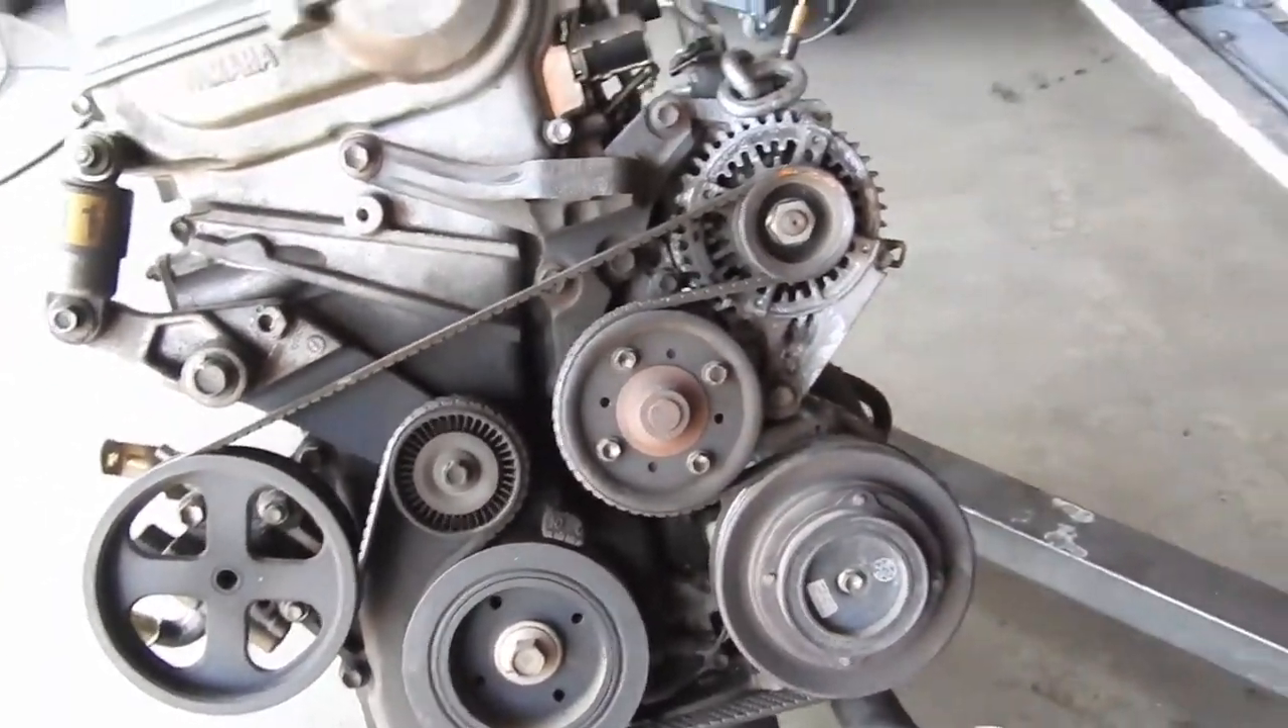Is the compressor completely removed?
No.